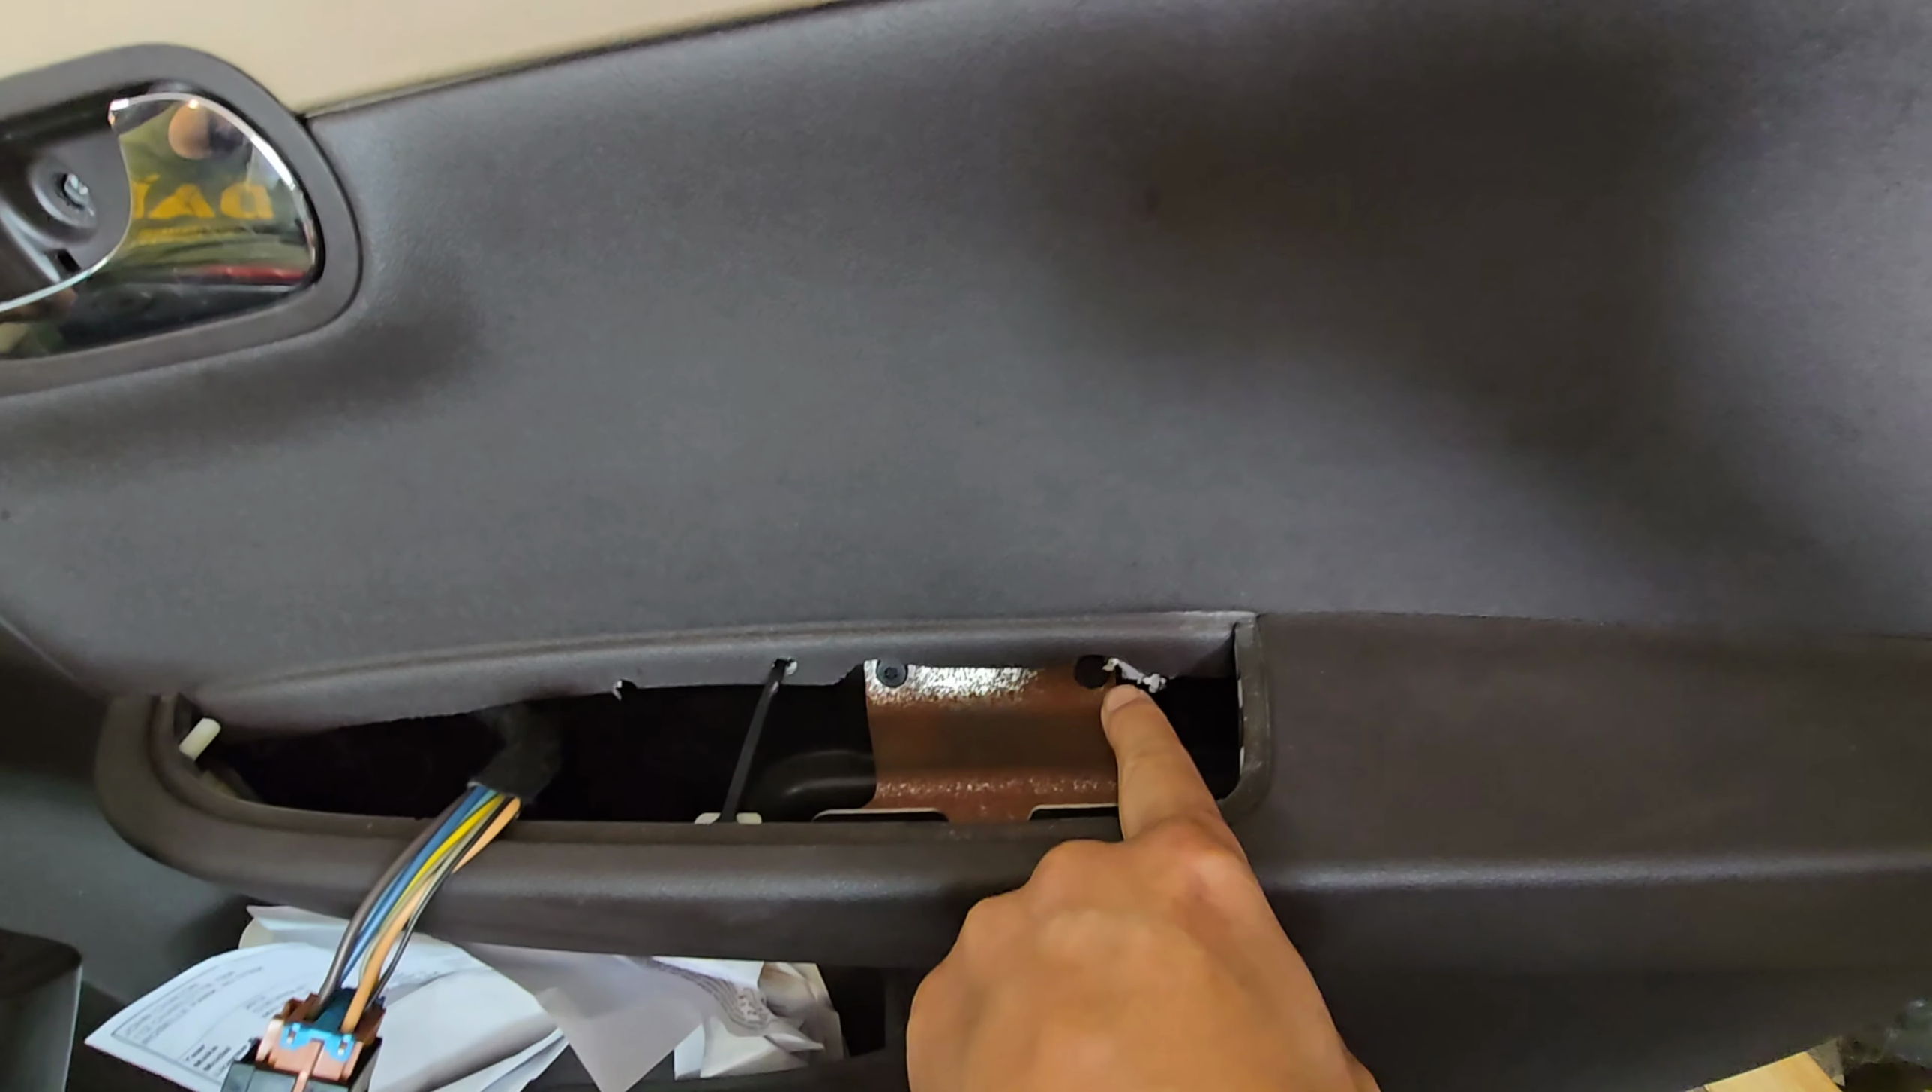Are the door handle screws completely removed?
No.